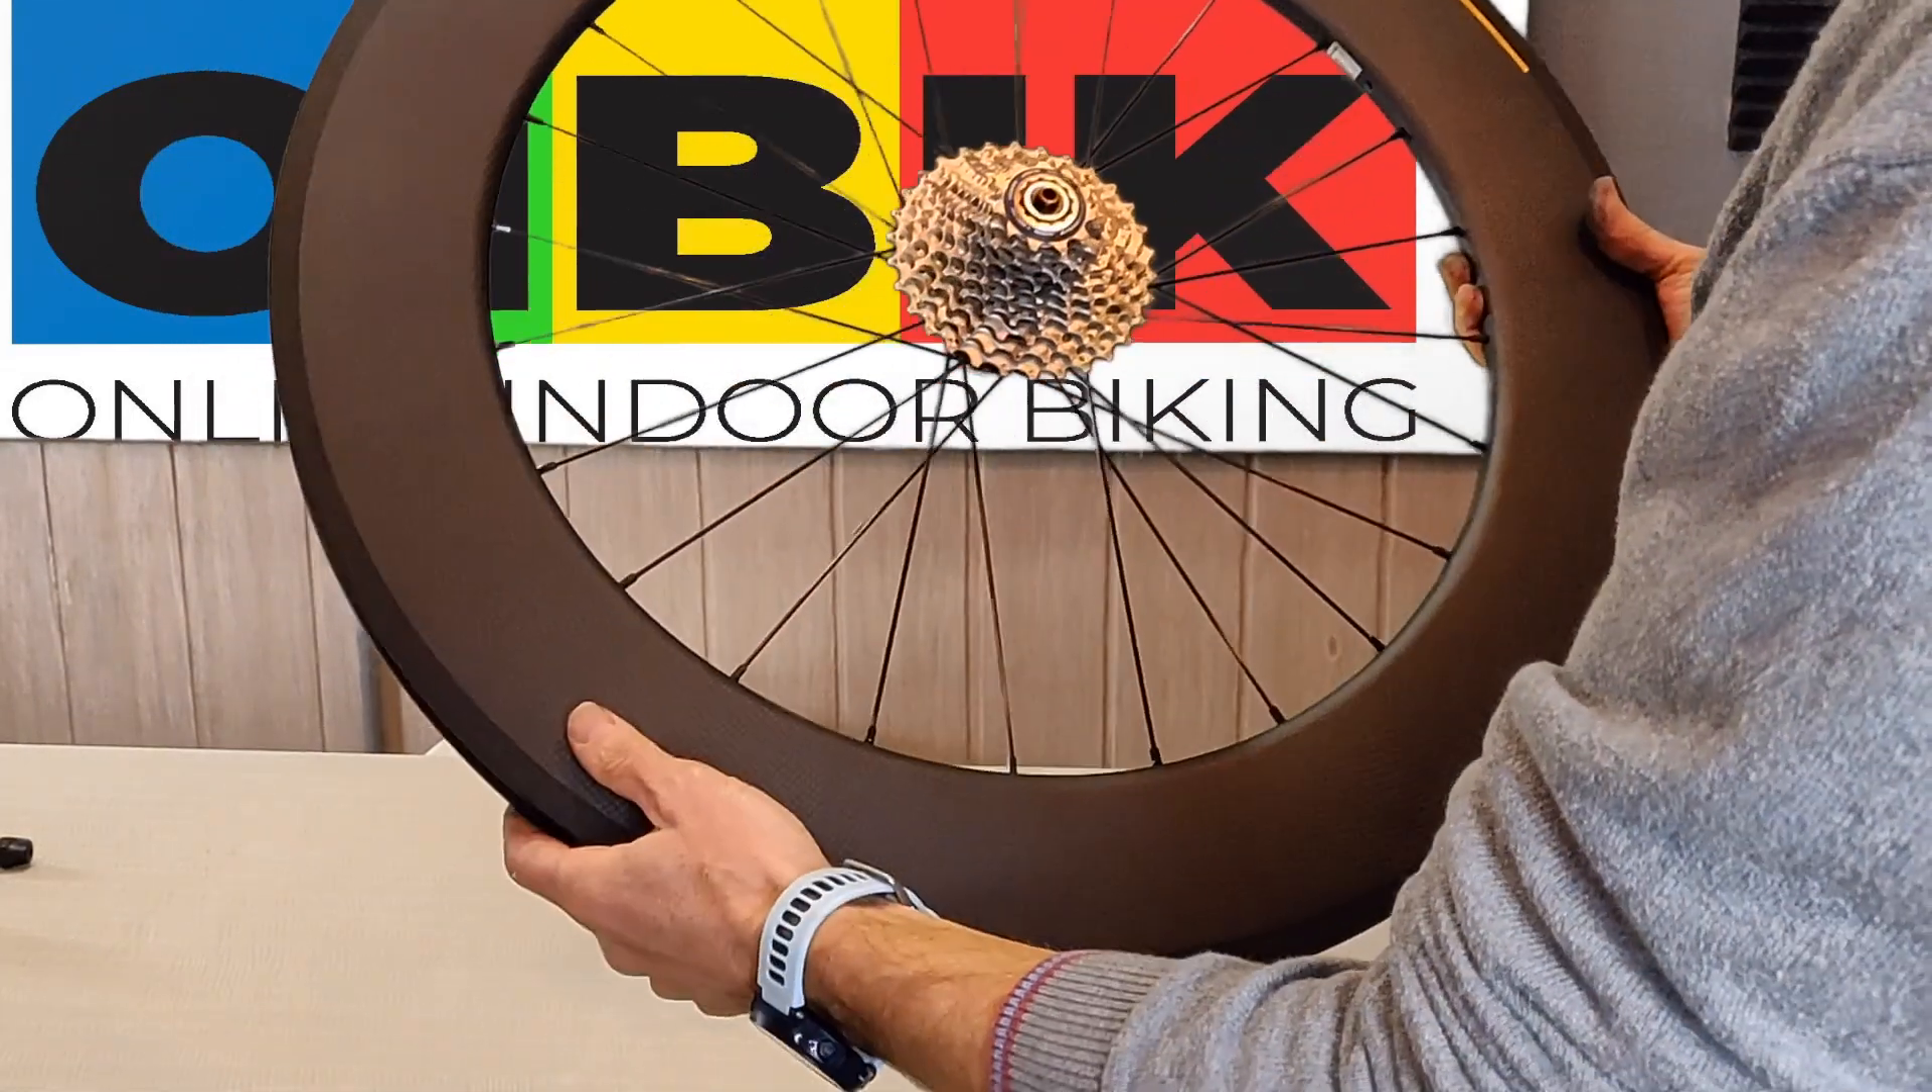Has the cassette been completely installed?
Yes.